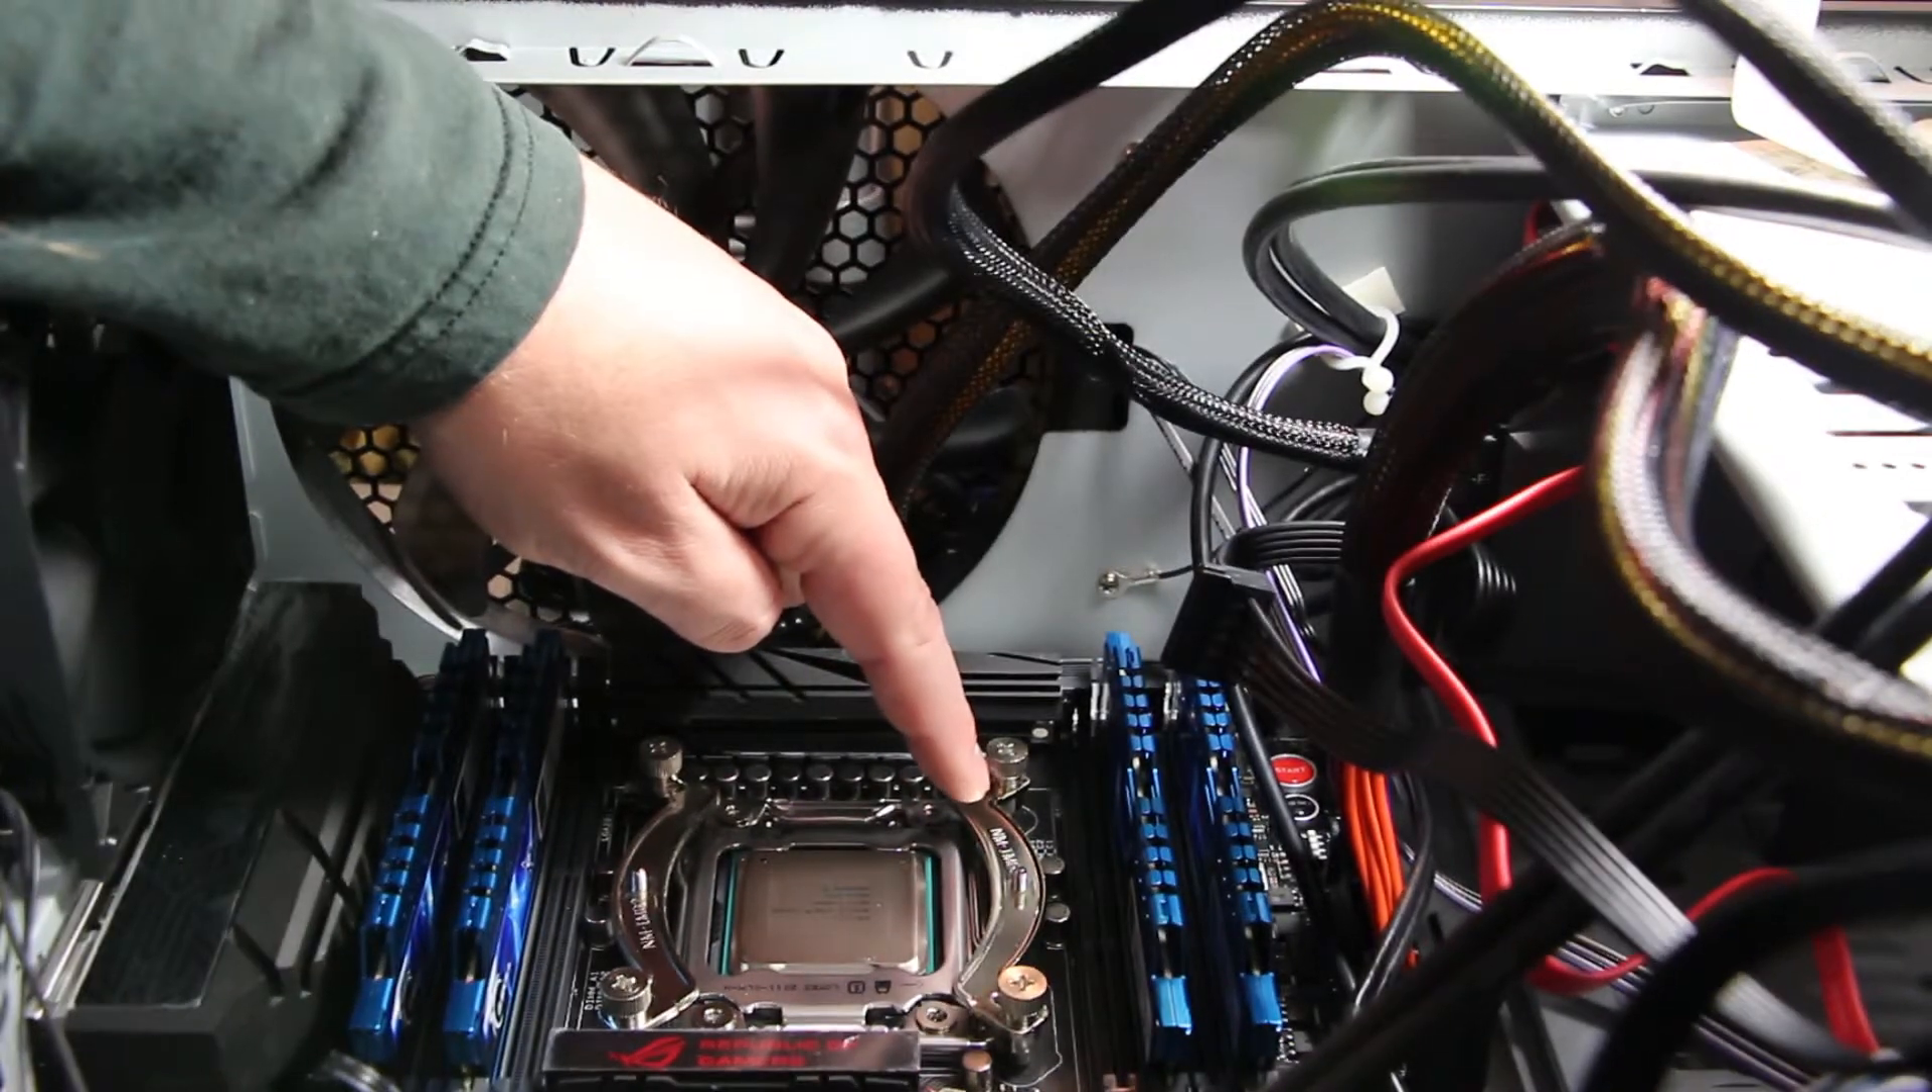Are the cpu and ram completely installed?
Yes.